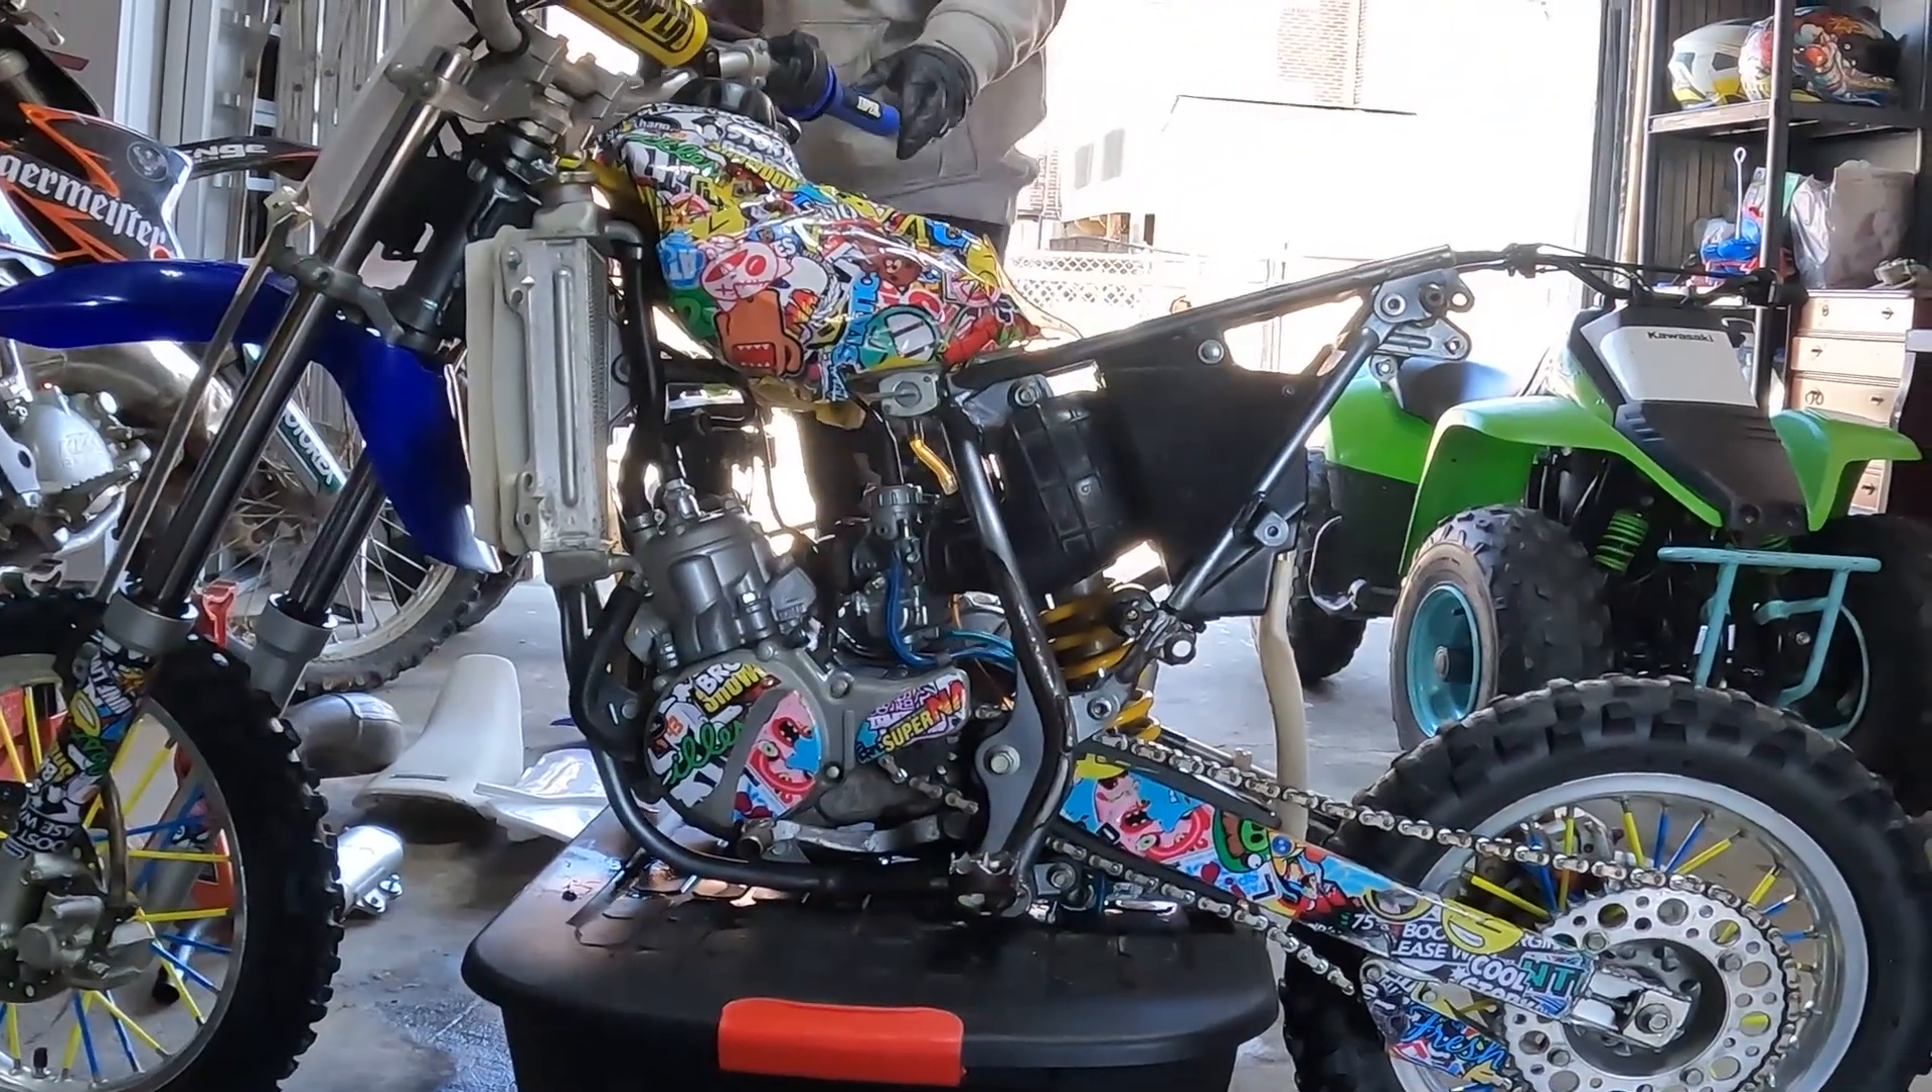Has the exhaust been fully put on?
No.